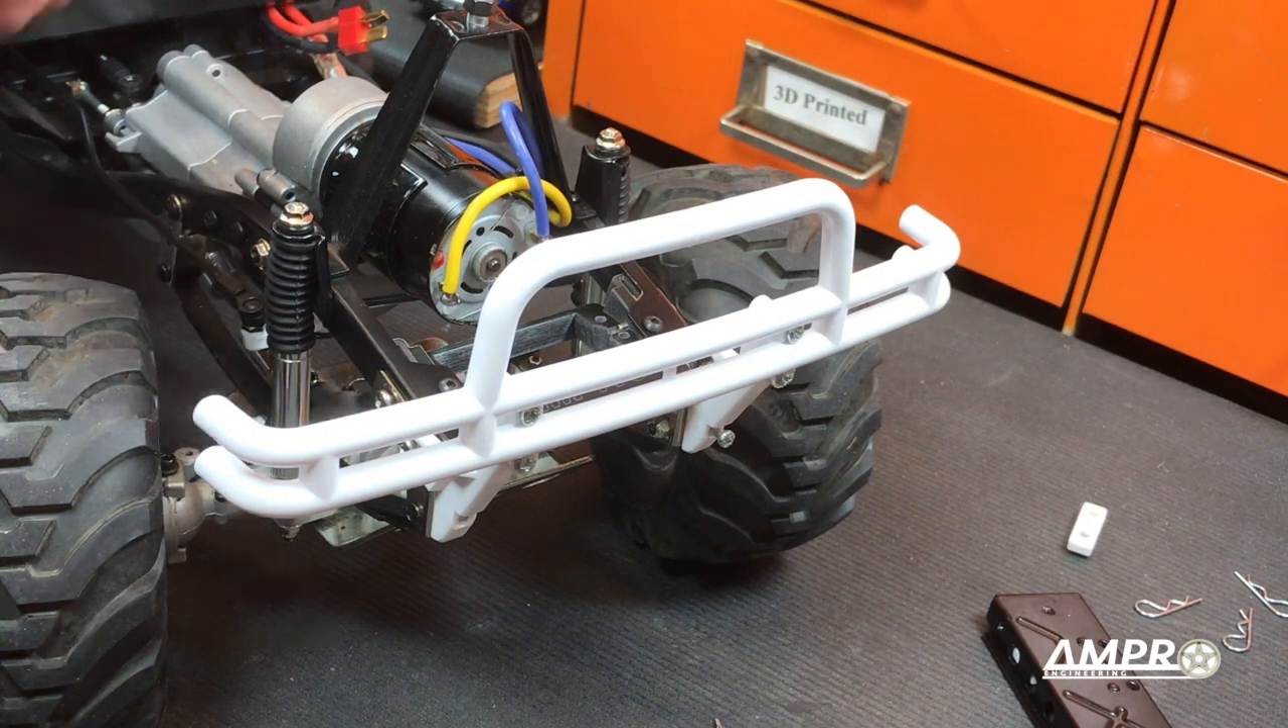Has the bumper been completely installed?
Yes.